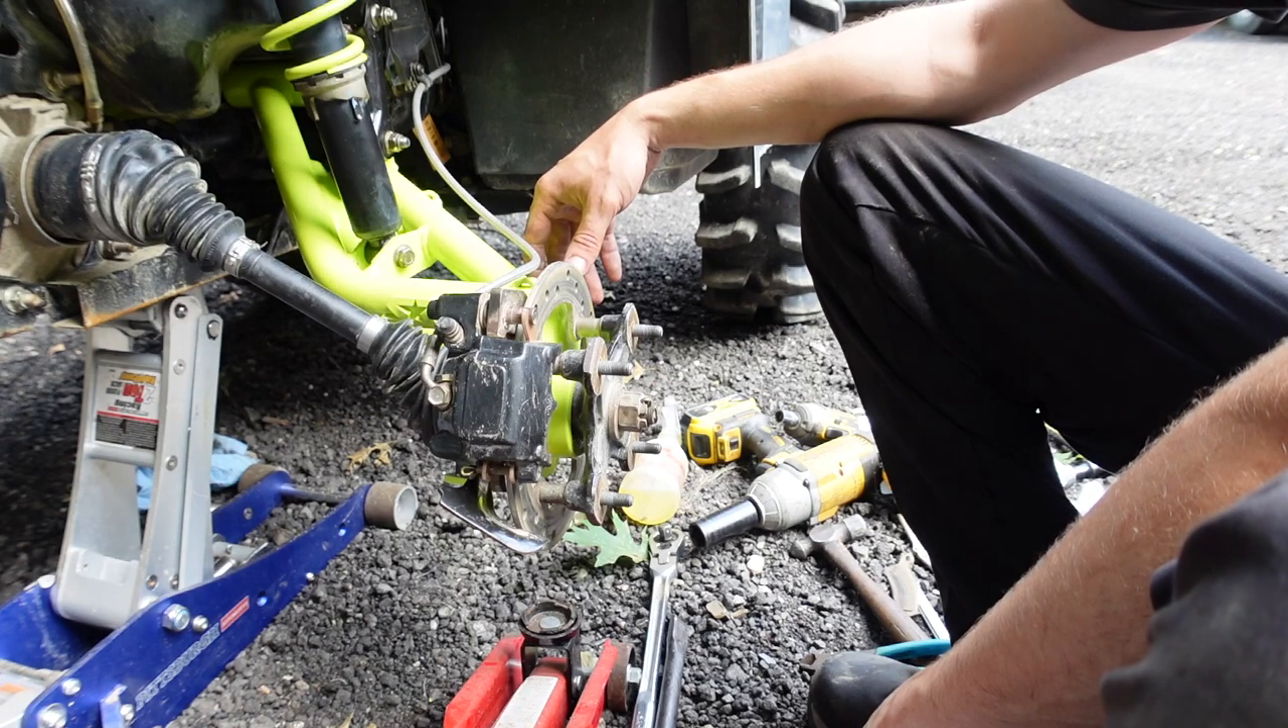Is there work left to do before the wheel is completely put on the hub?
Yes.